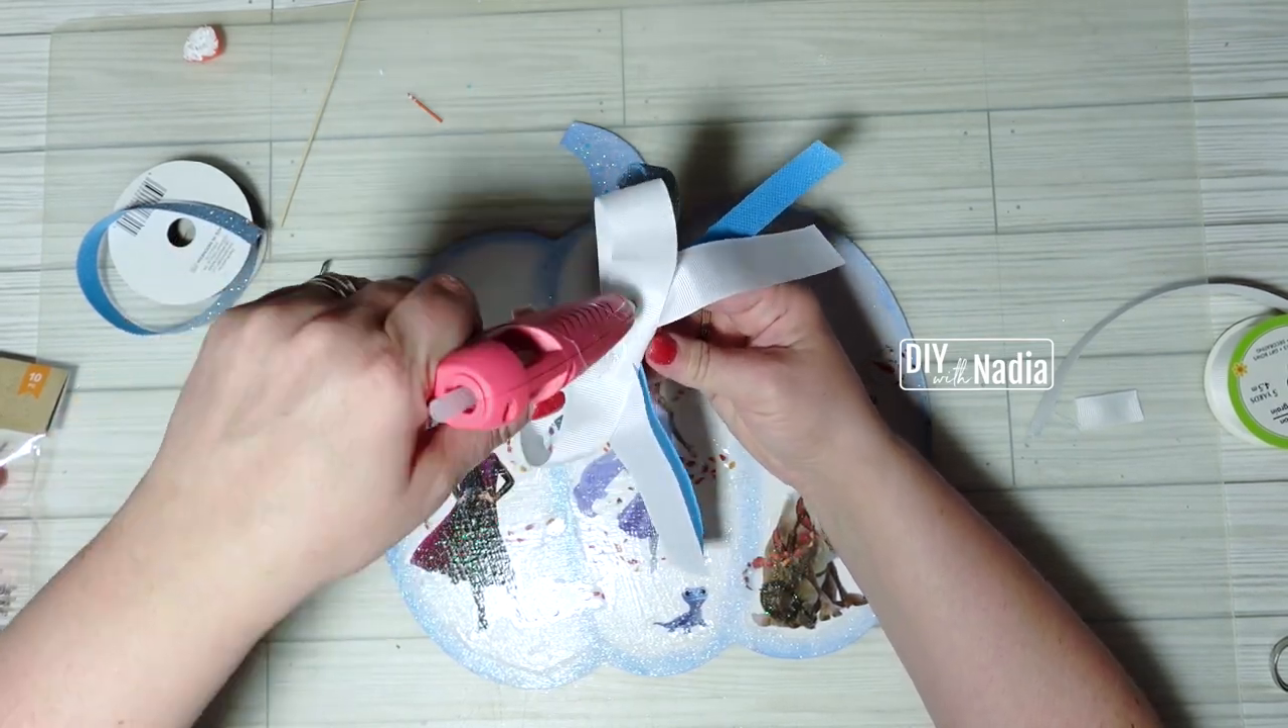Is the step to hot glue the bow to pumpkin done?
No.